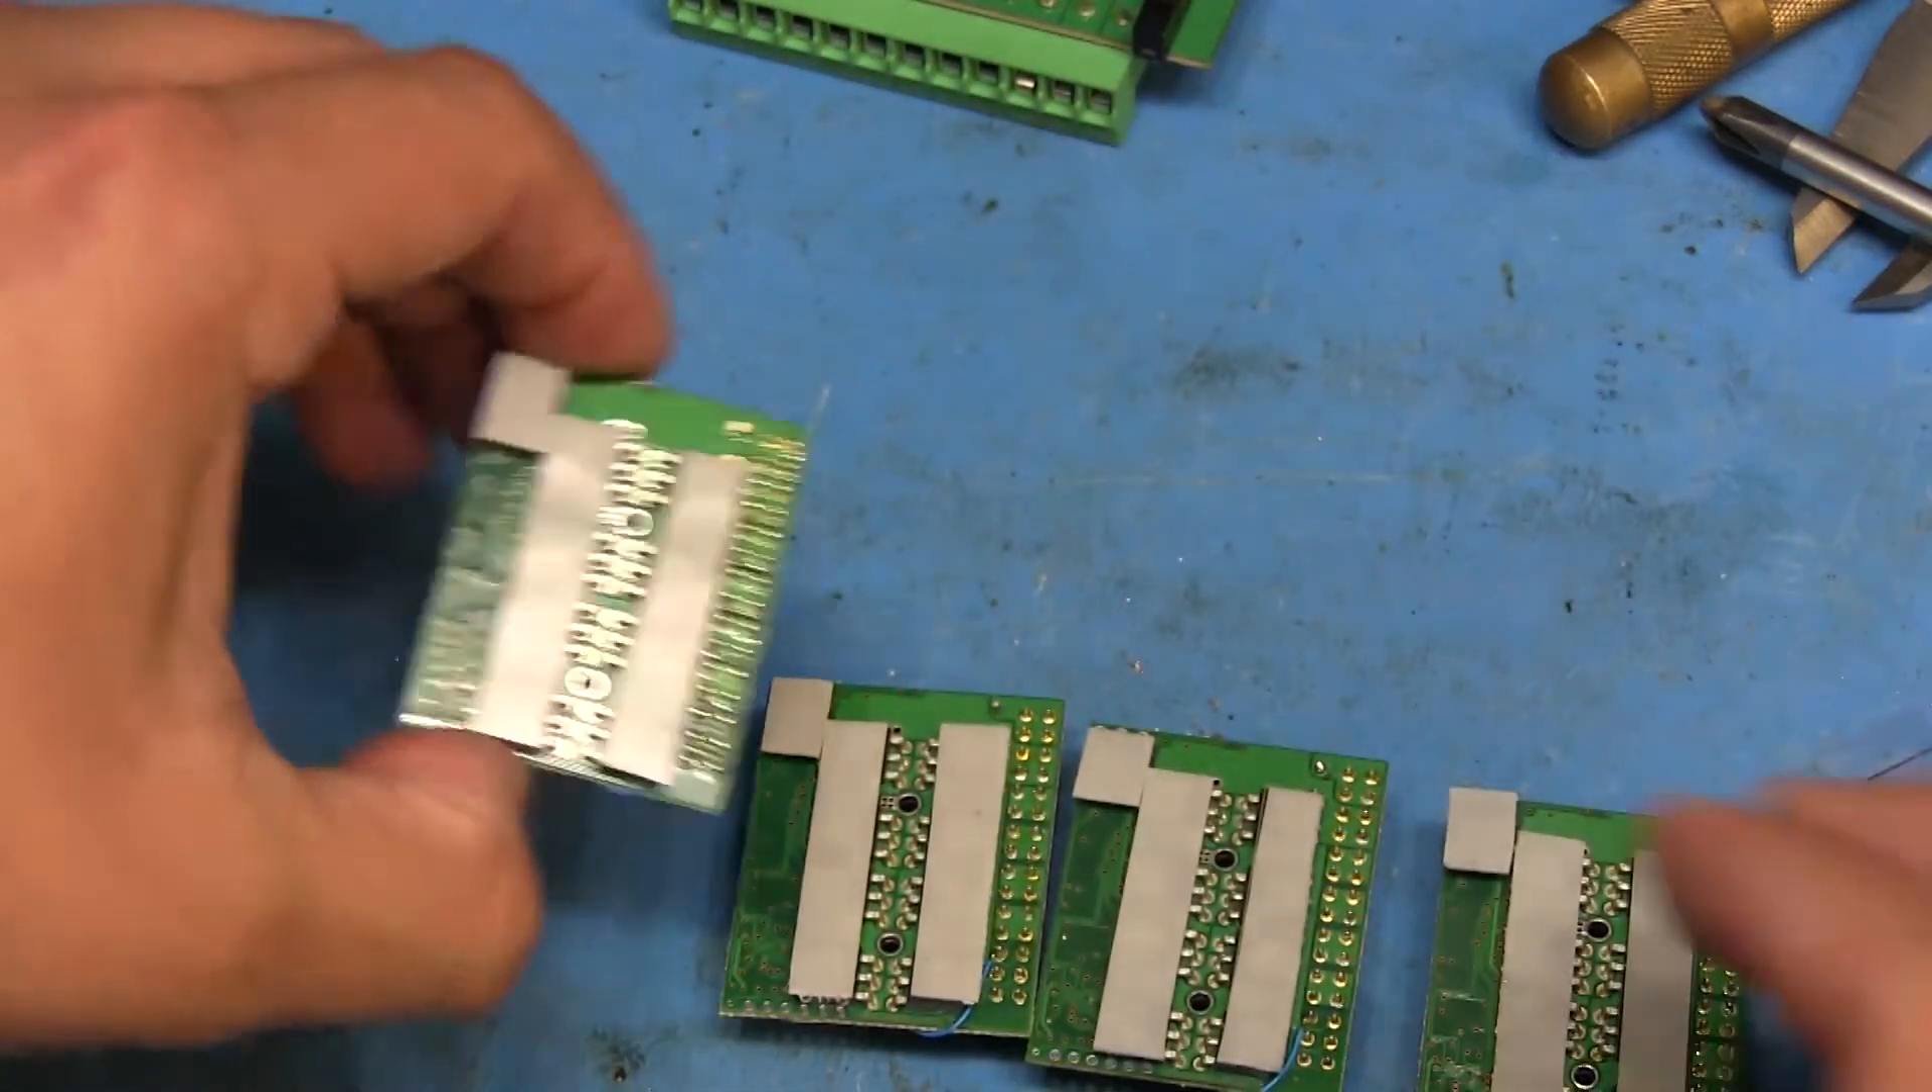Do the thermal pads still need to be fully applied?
No.